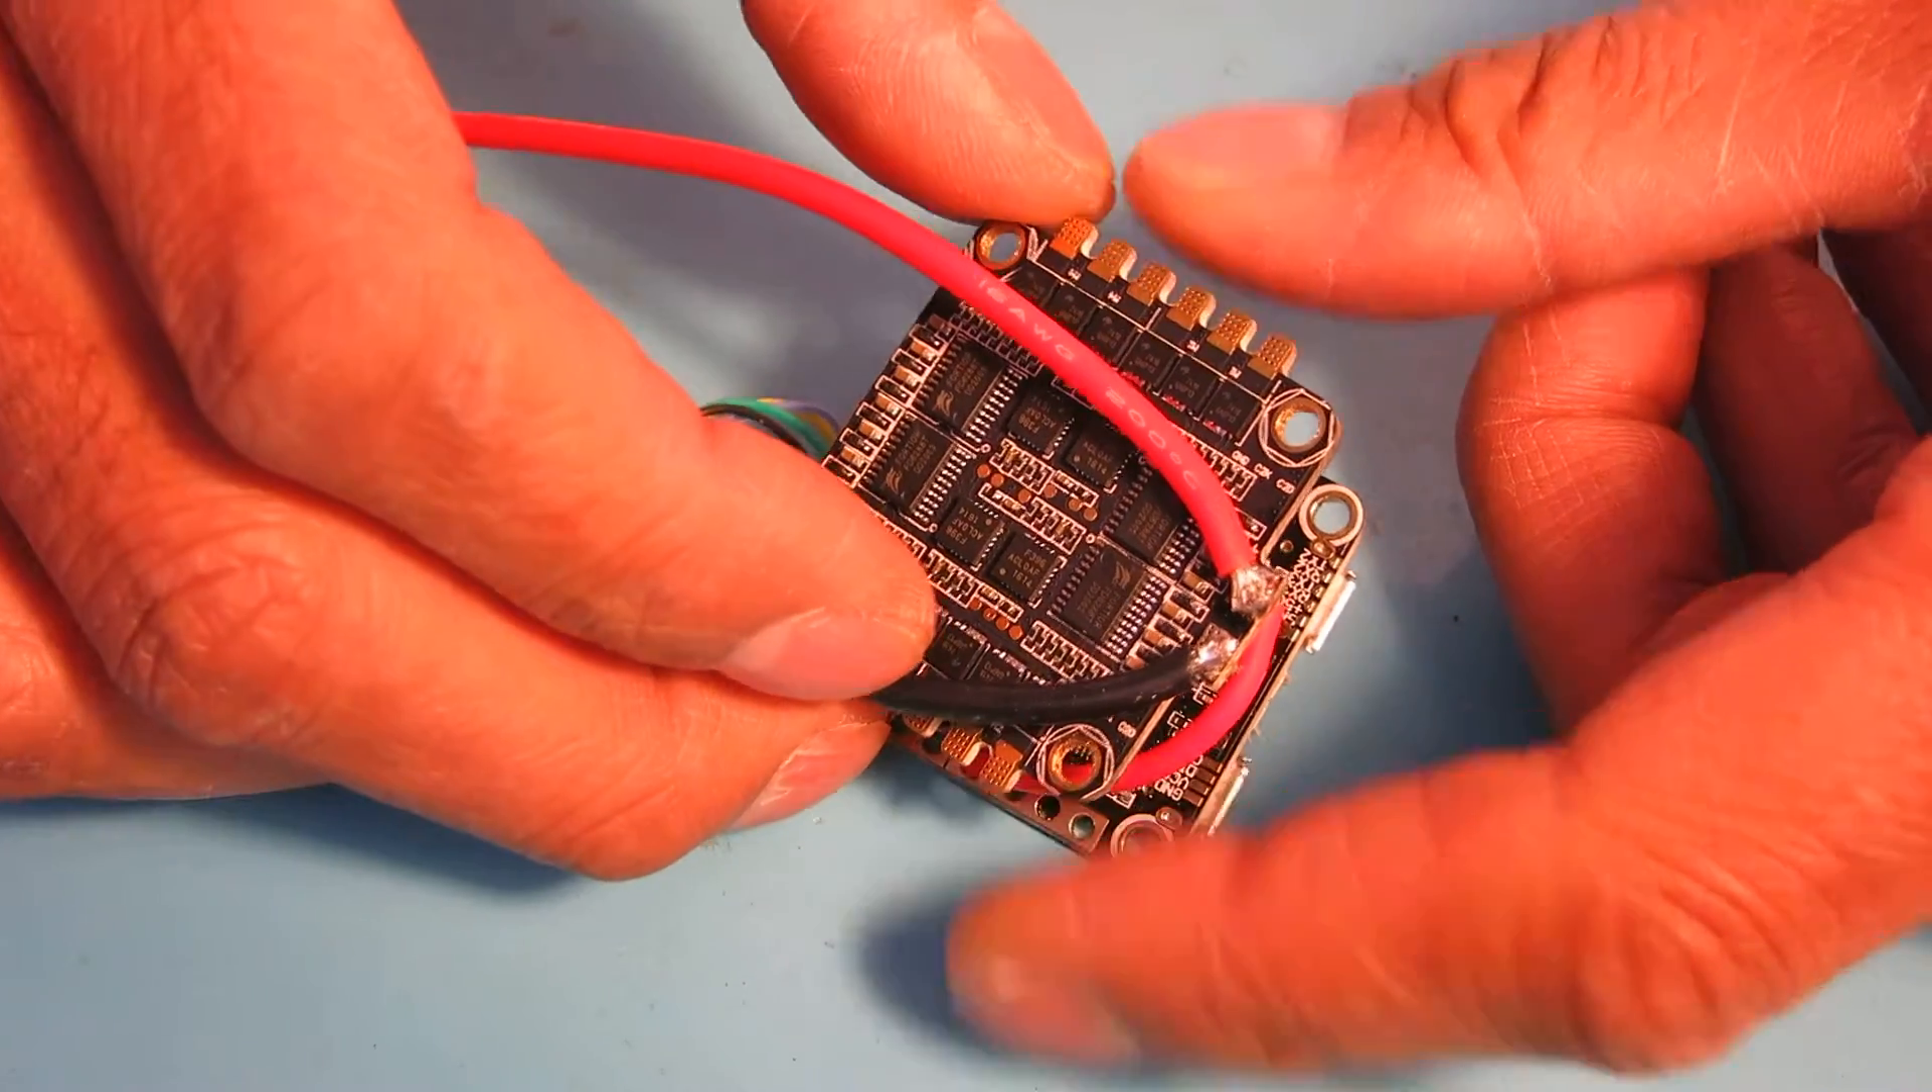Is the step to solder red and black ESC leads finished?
Yes.